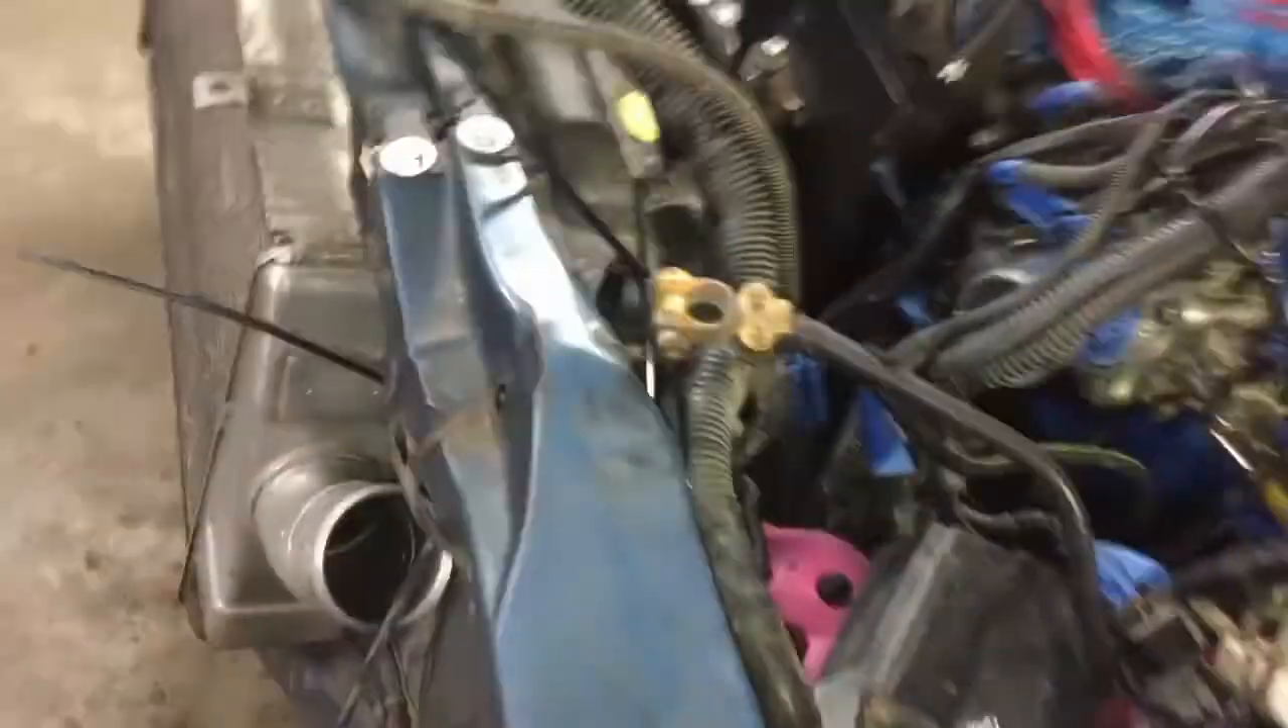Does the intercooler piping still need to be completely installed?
Yes.